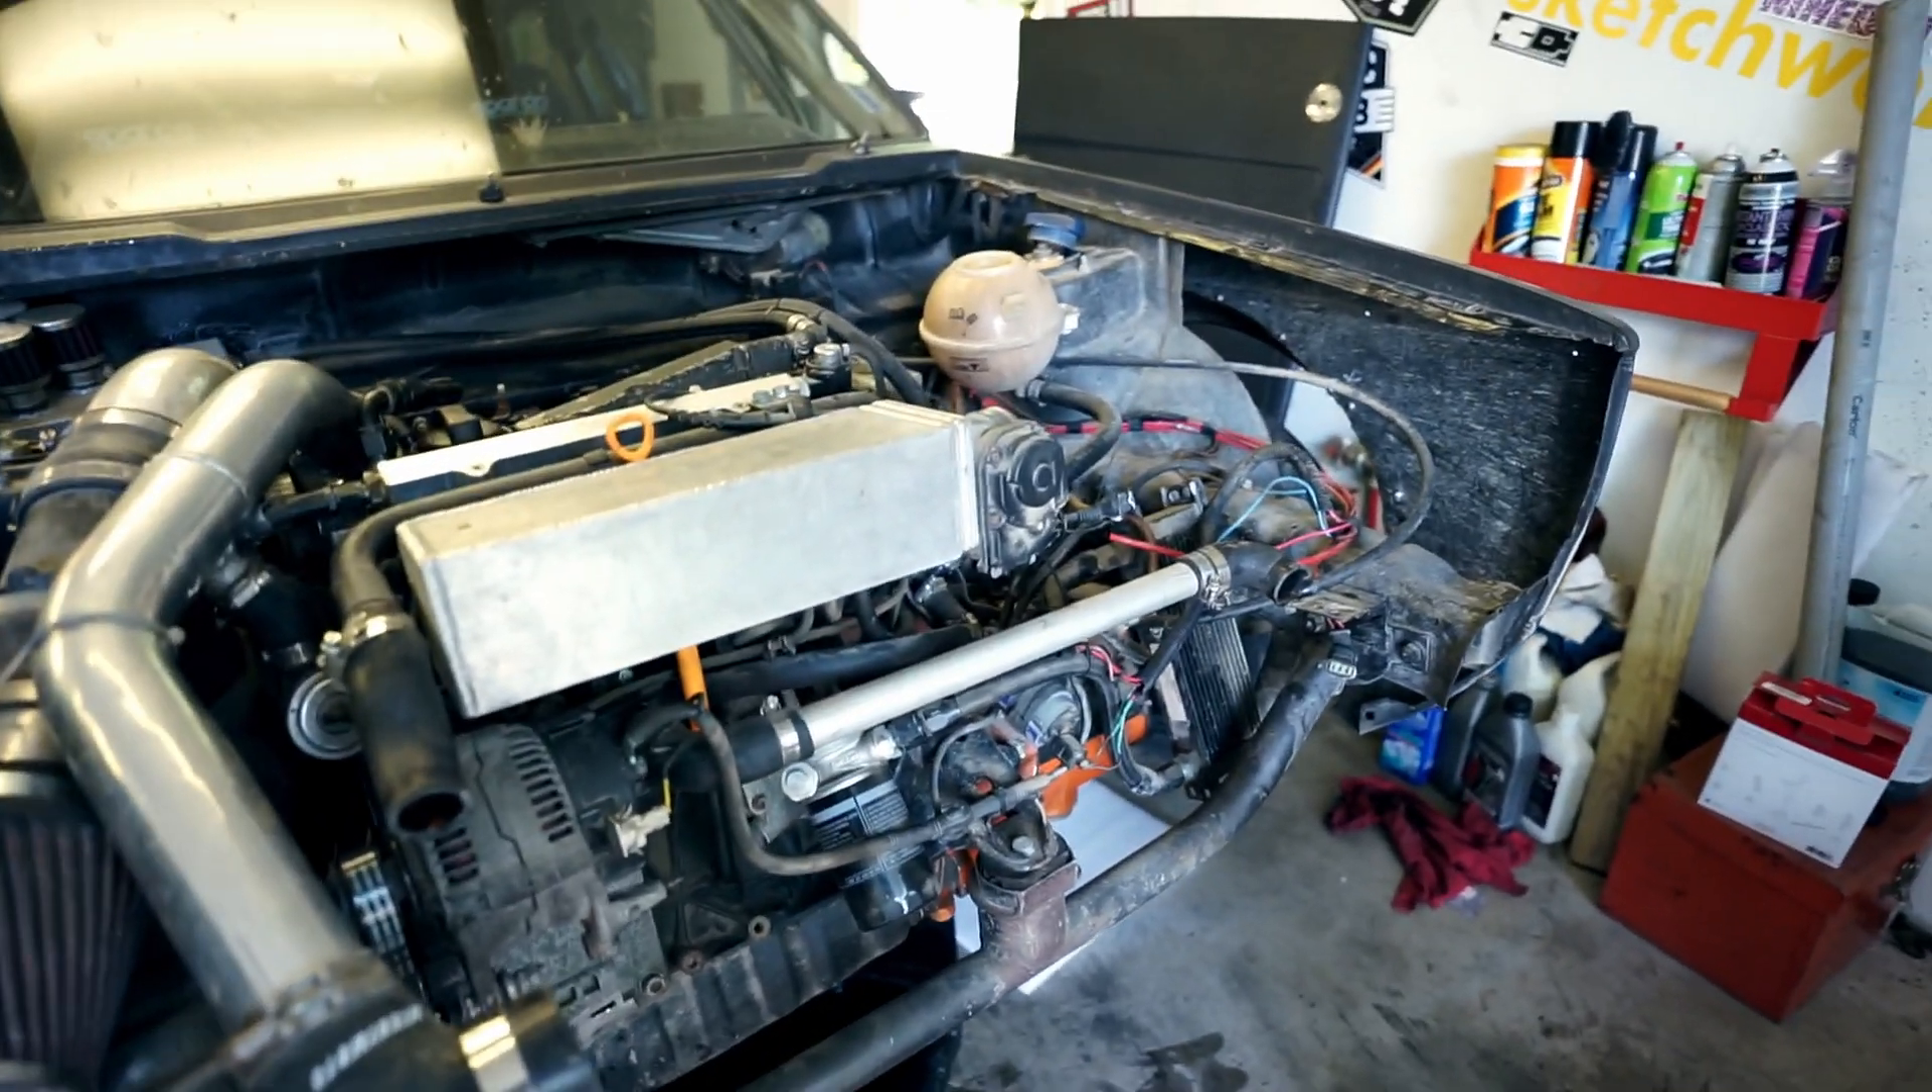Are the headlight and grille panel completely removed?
Yes.